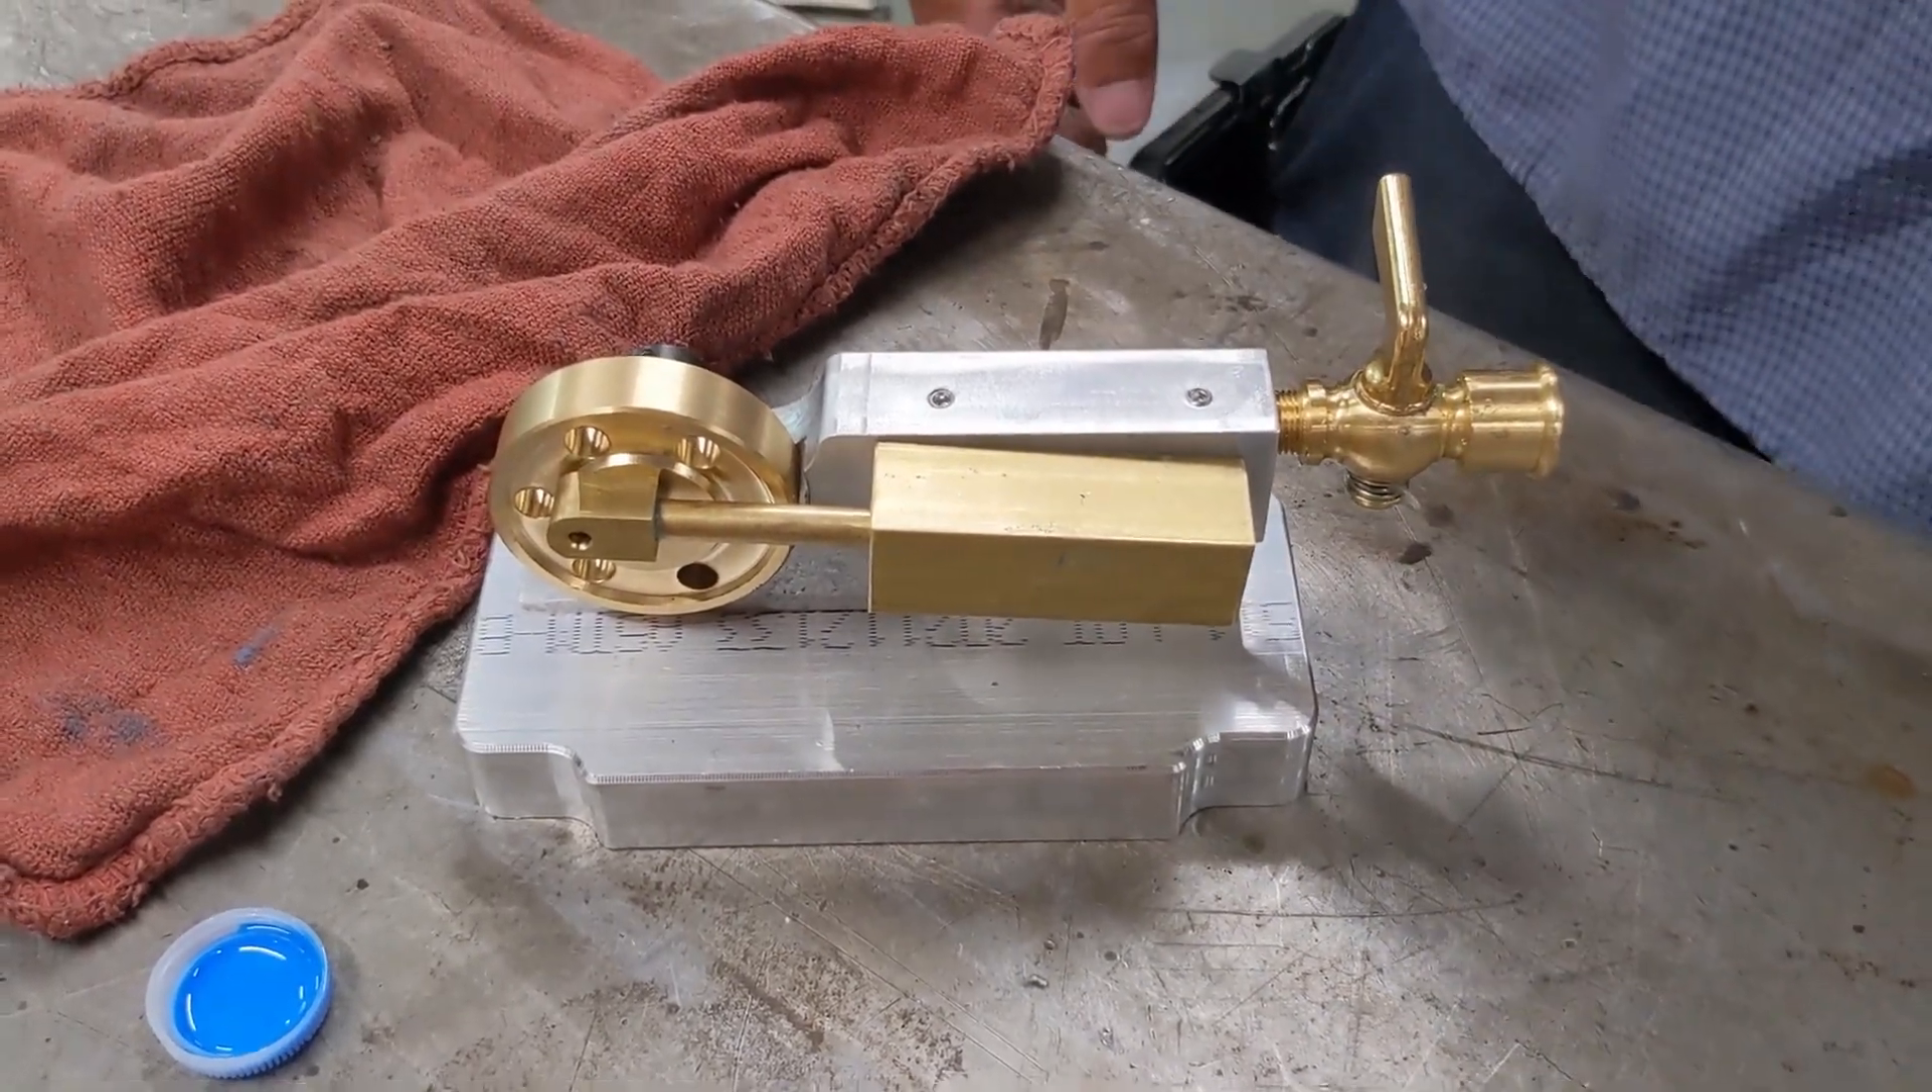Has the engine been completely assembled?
Yes.